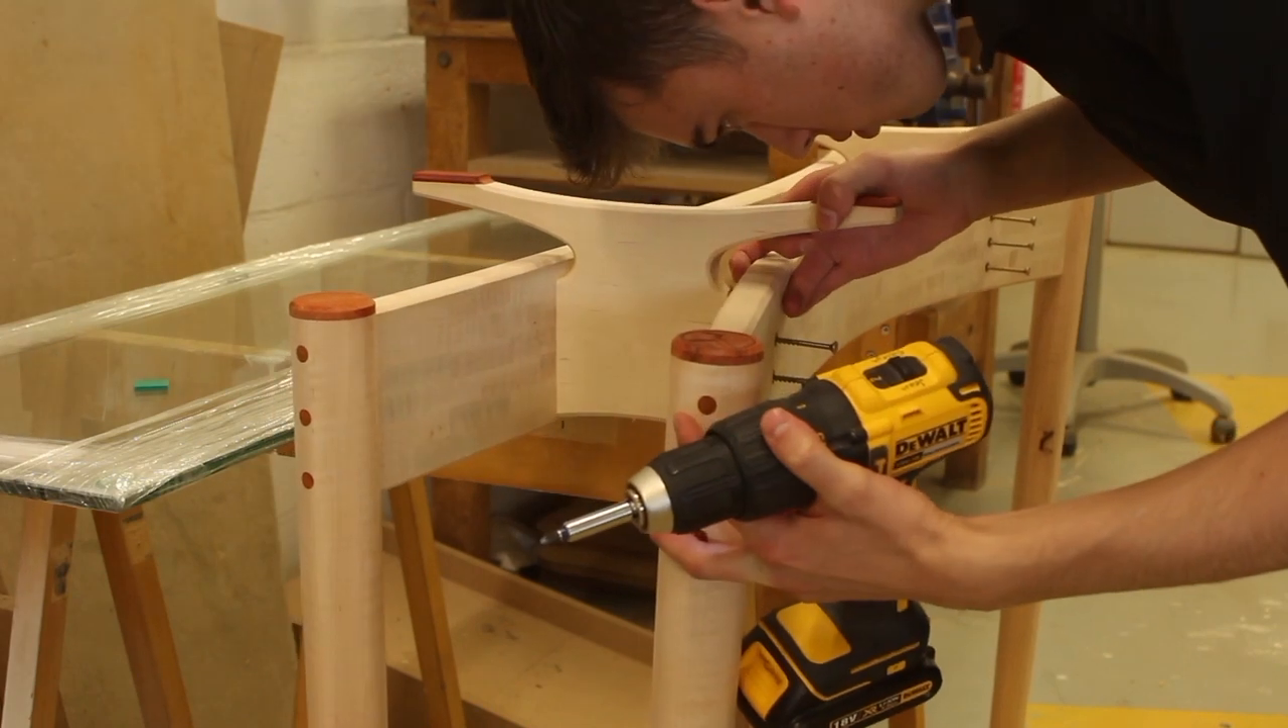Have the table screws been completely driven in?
No.